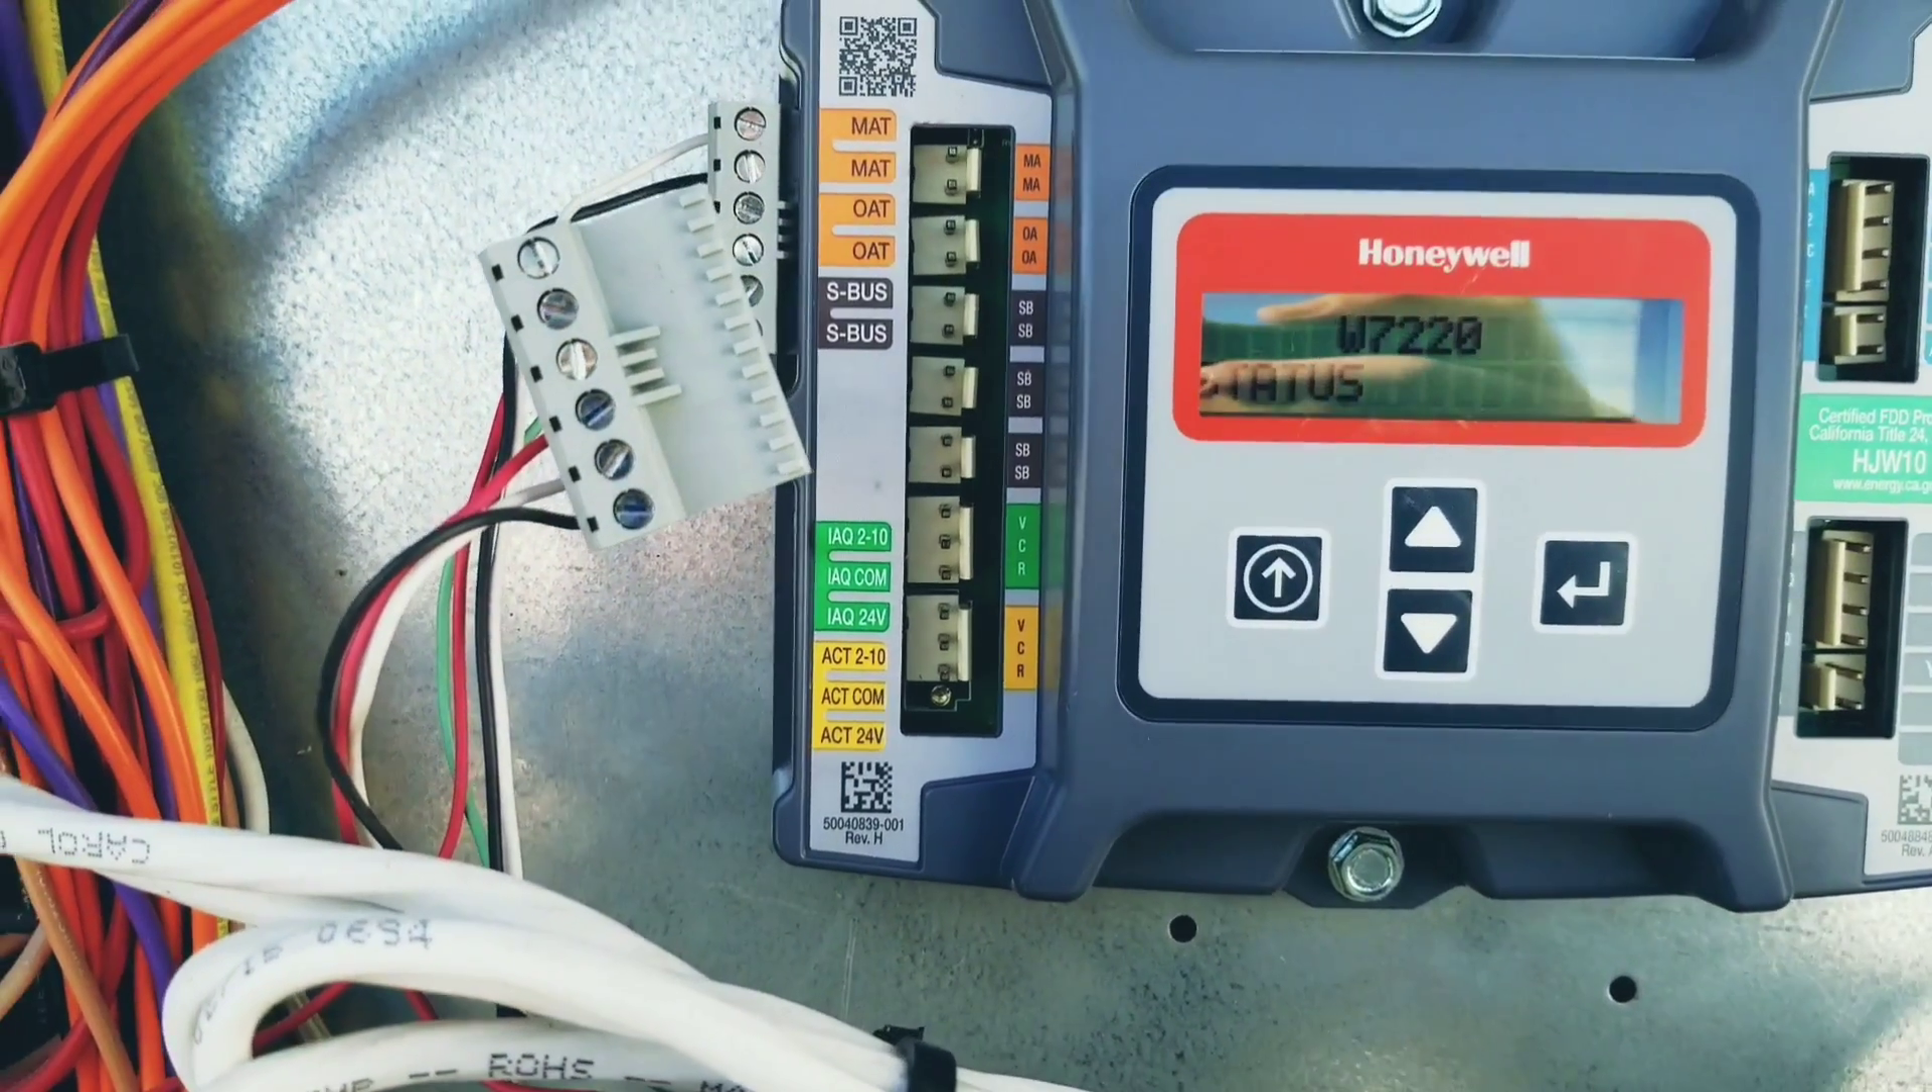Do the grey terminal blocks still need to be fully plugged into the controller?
Yes.